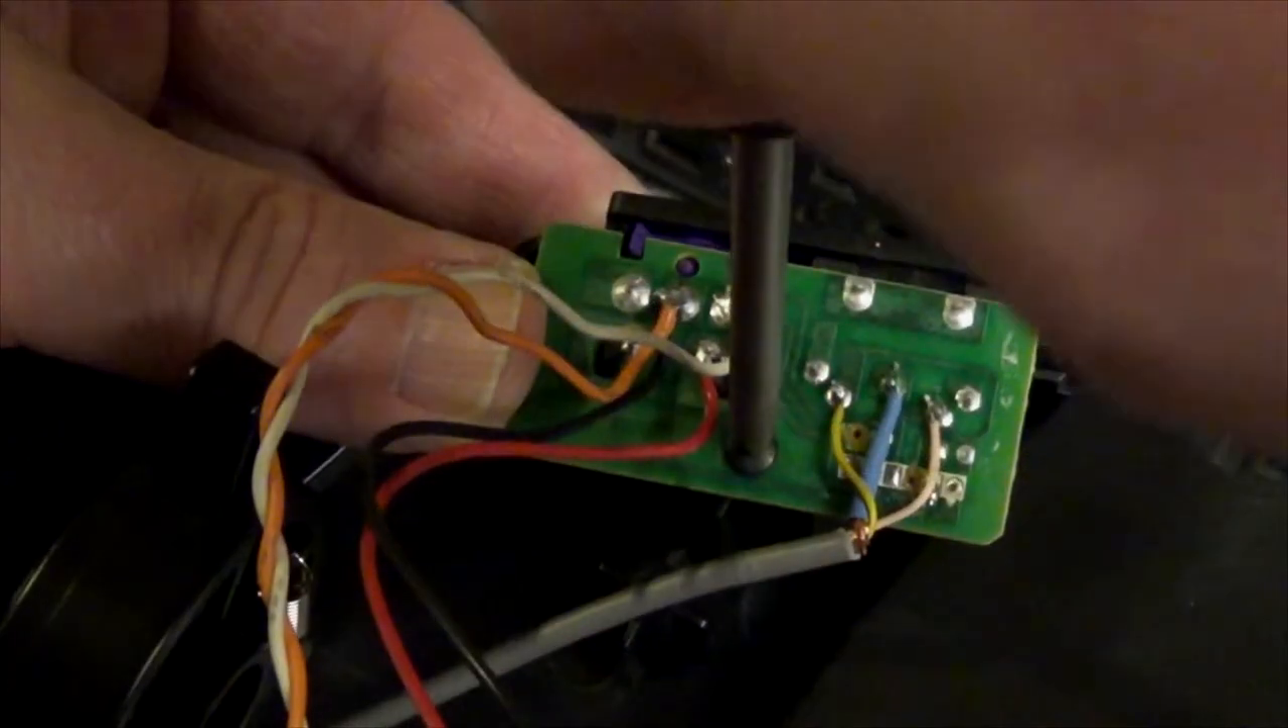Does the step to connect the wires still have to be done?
No.